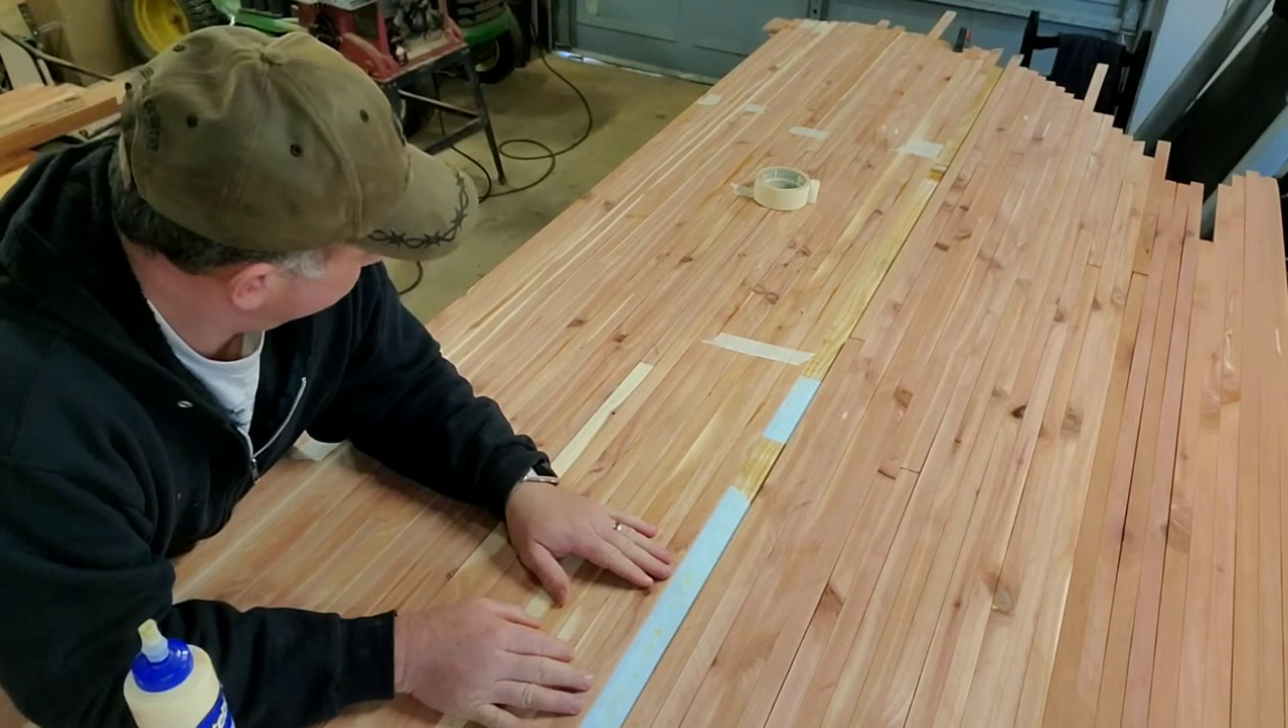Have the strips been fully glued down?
No.